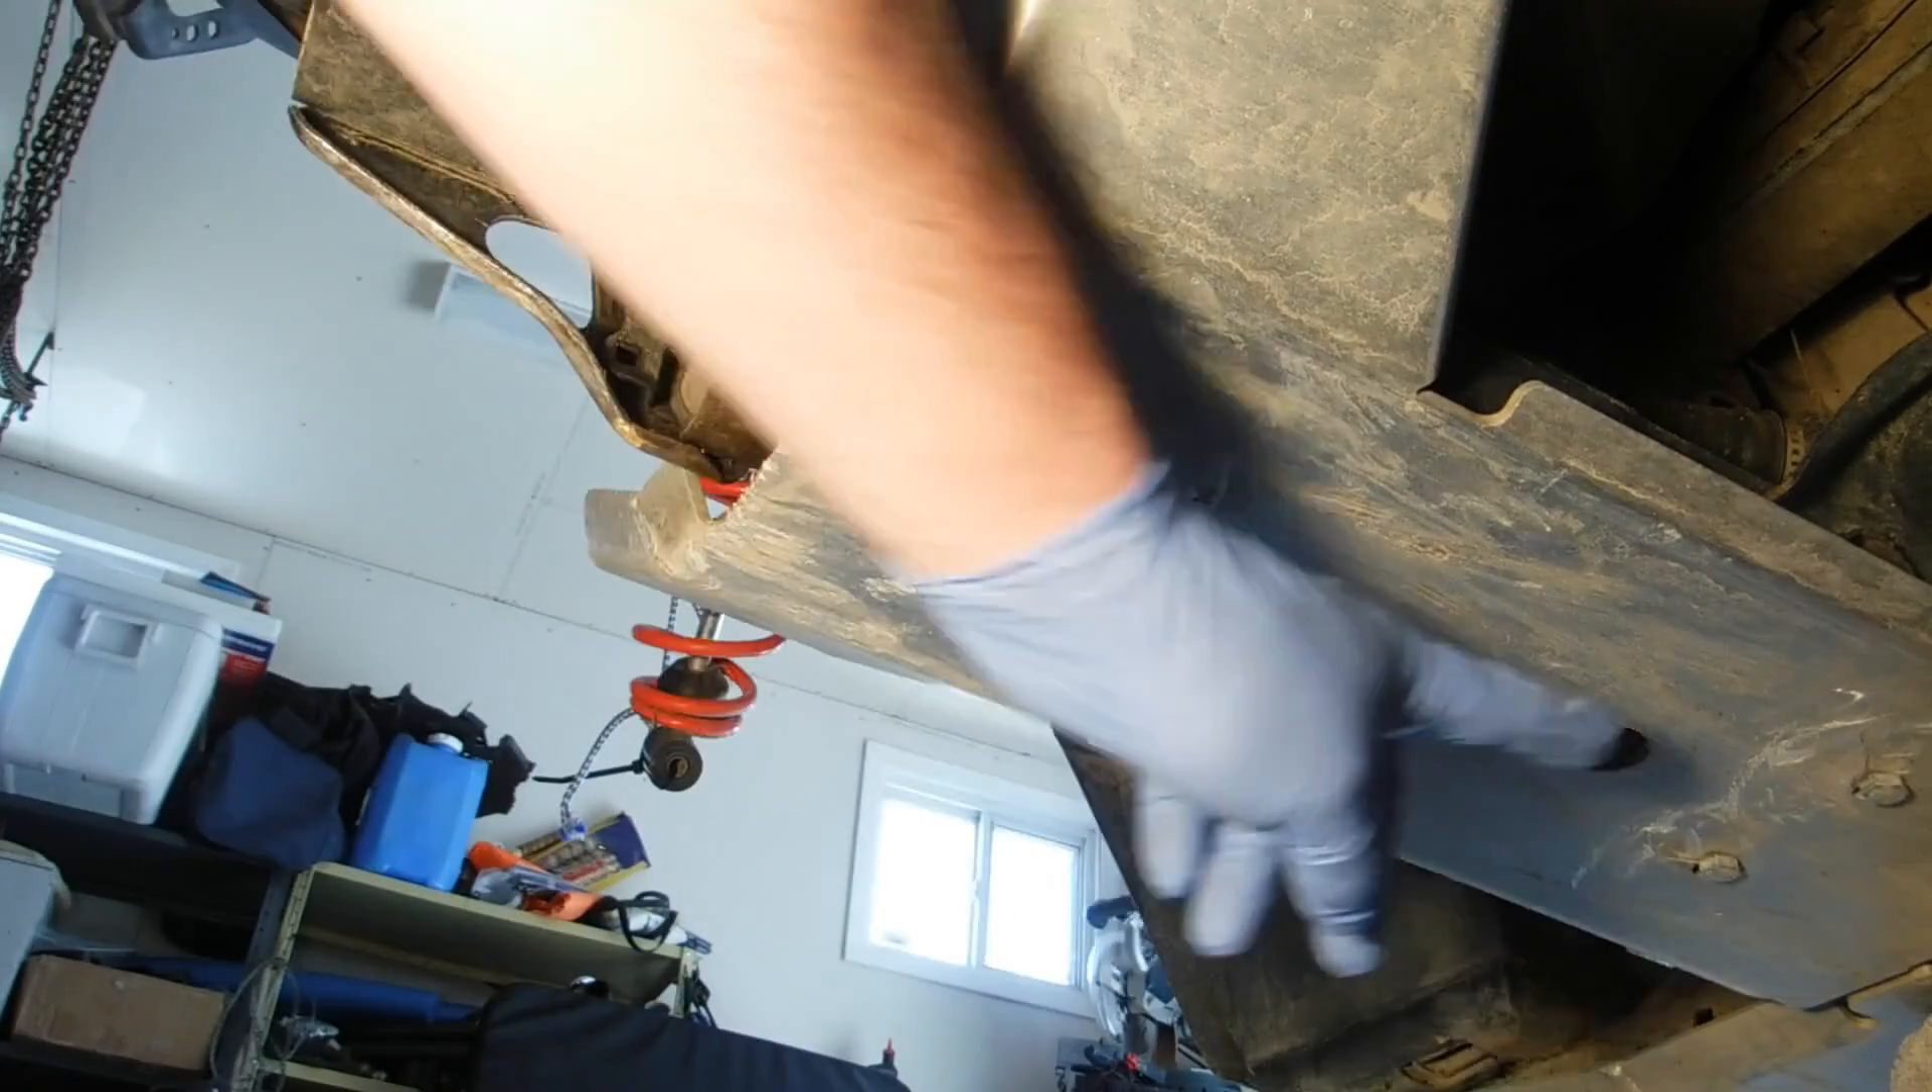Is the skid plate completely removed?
No.